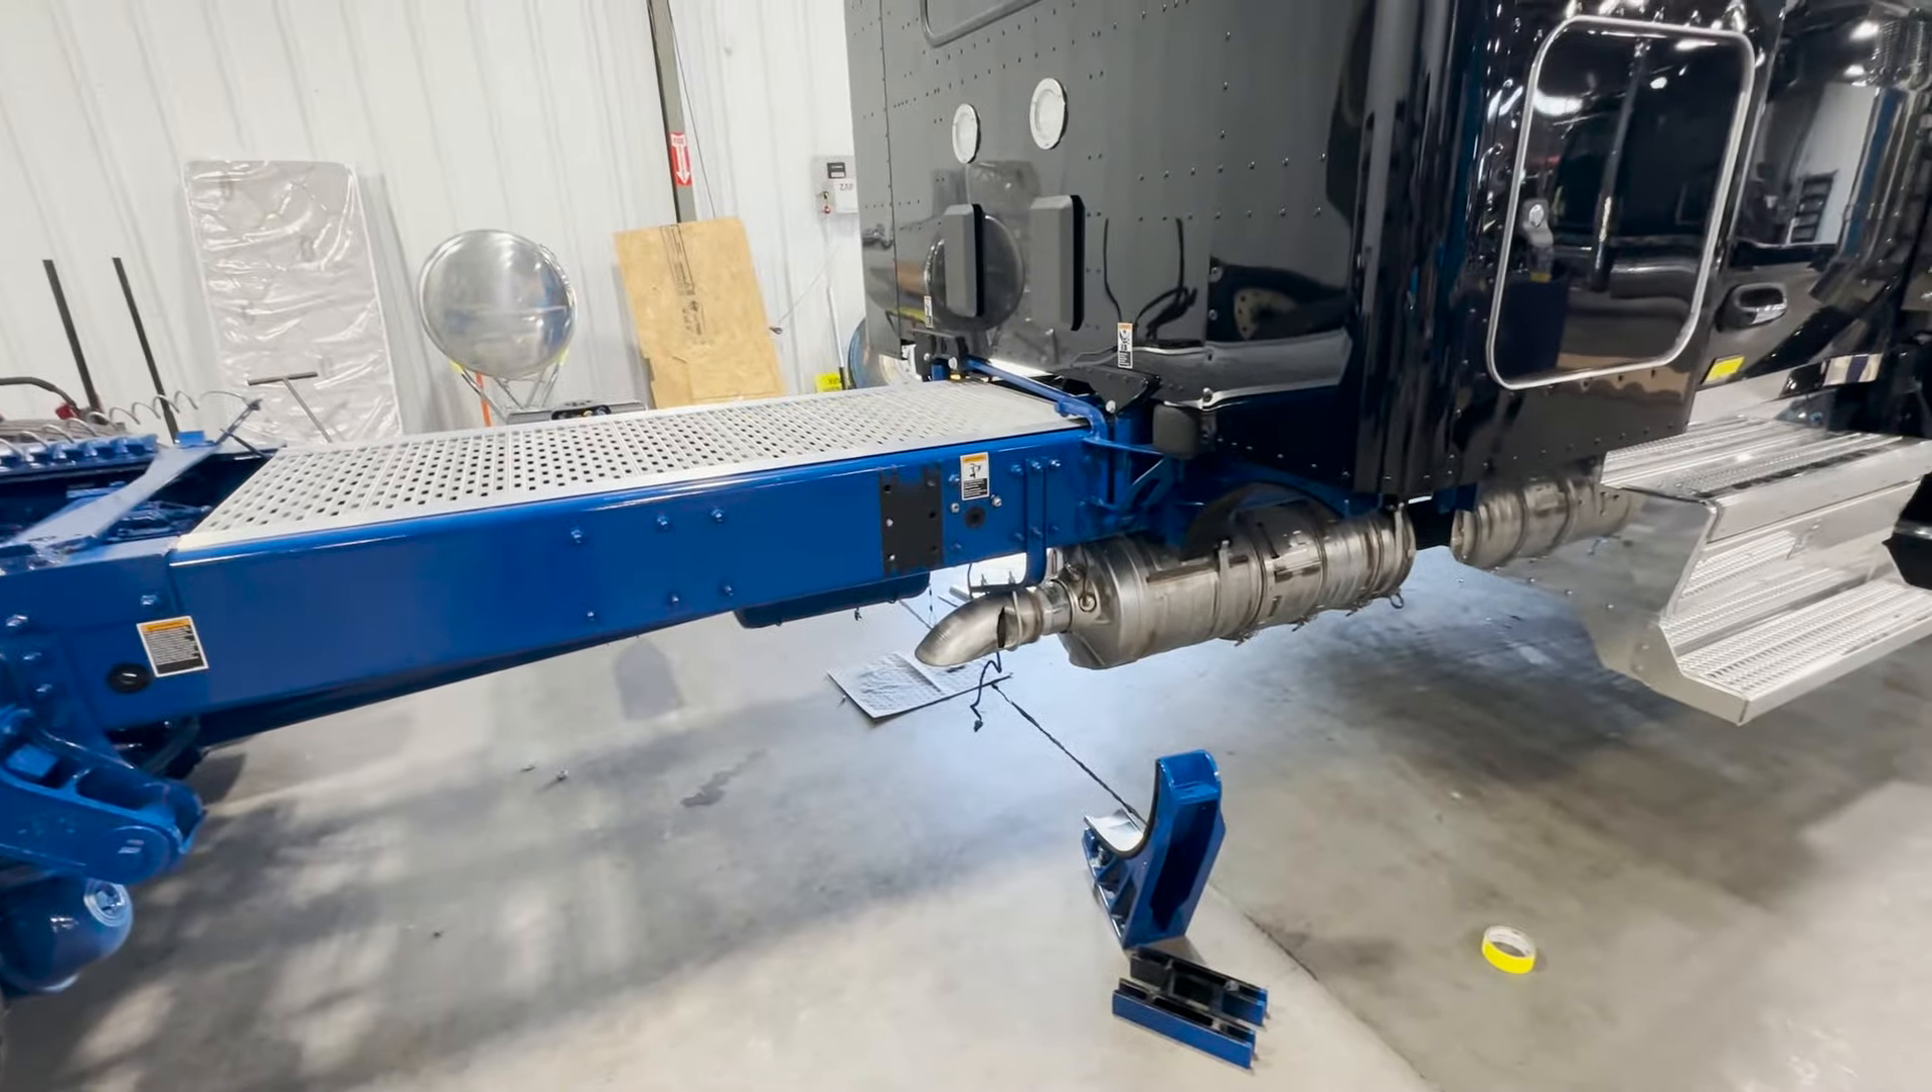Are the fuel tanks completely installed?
No.